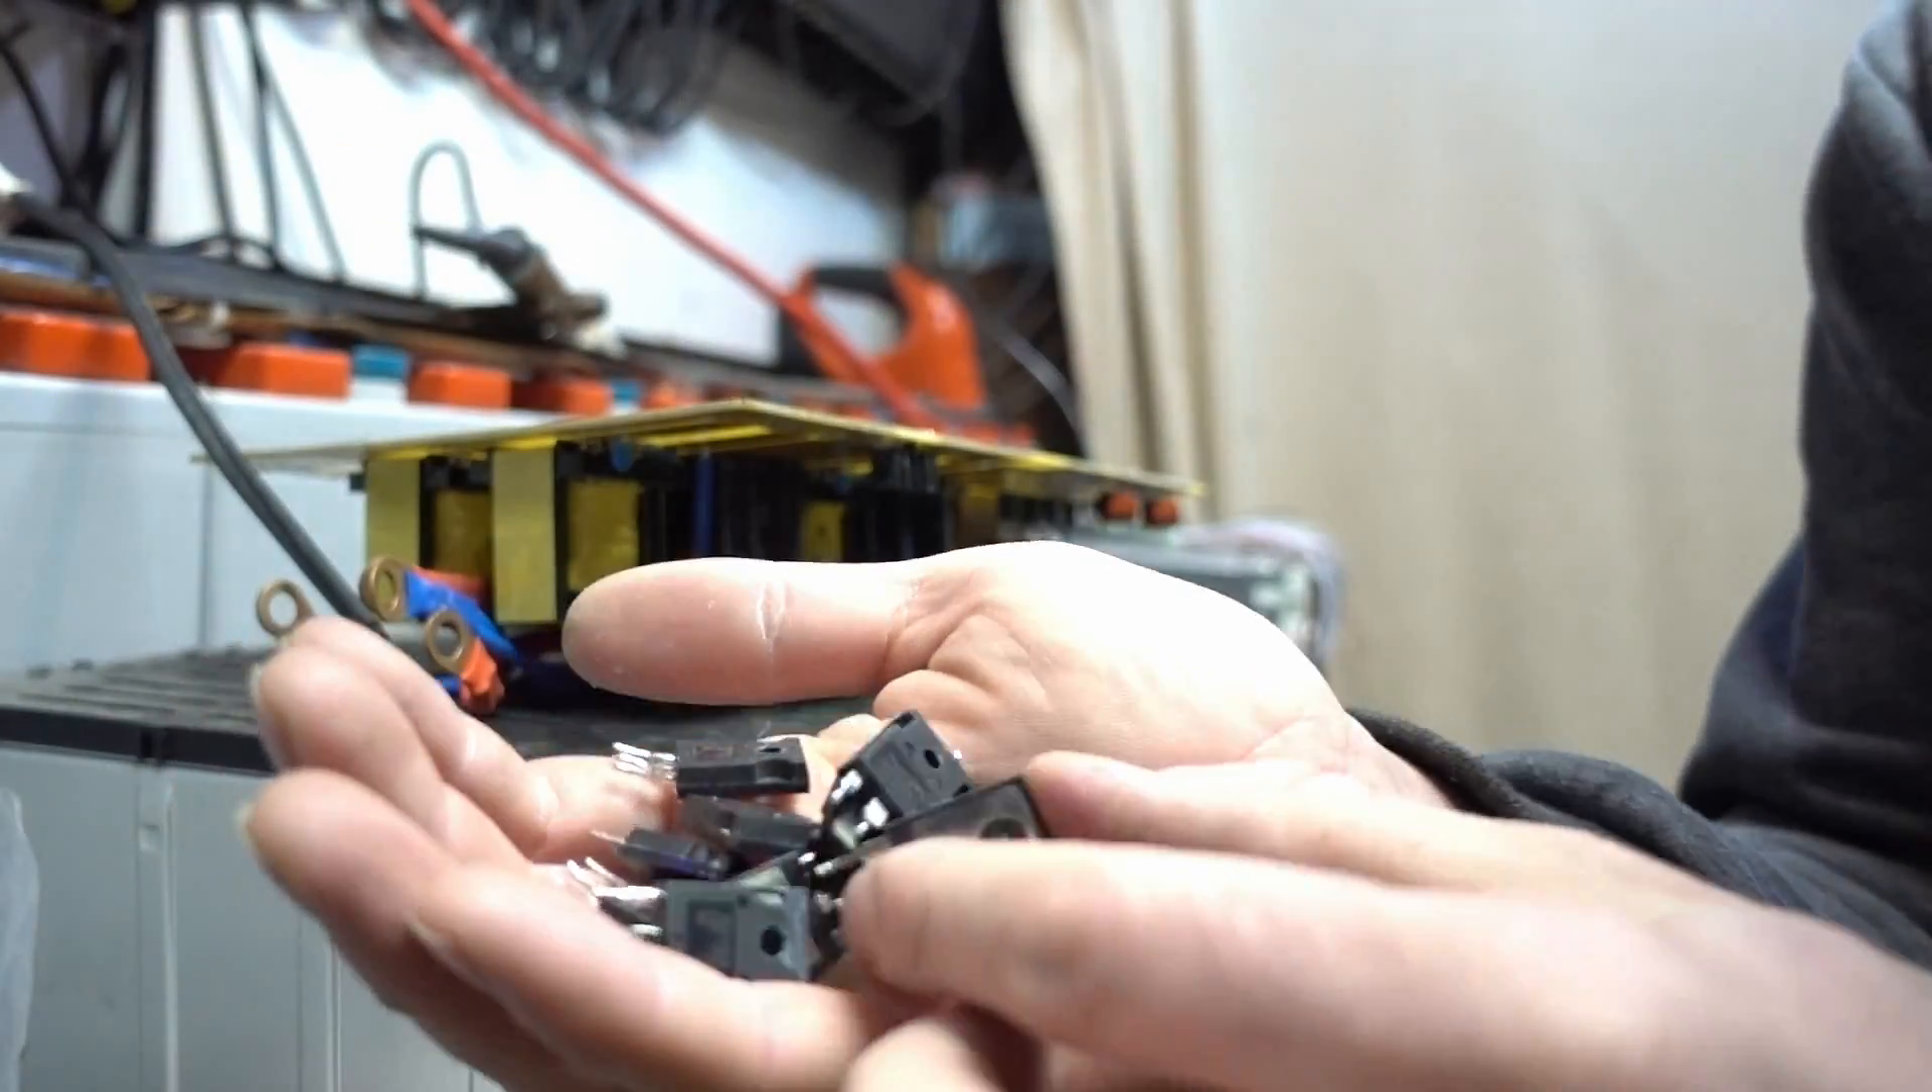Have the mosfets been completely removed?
Yes.